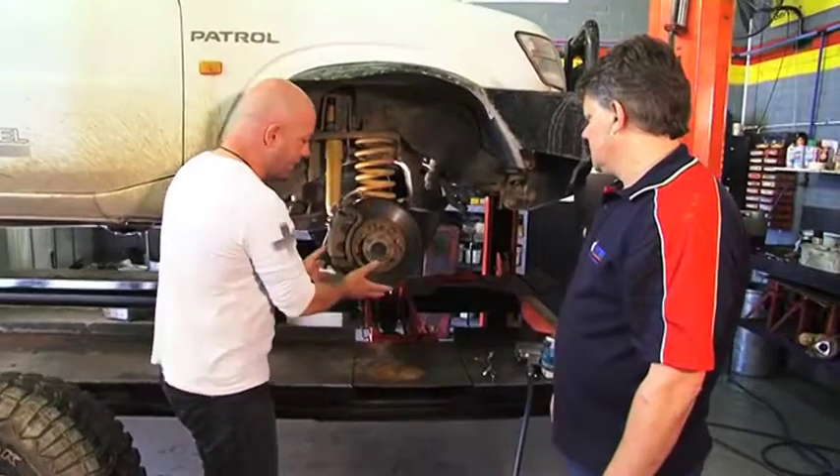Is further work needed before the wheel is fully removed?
No.